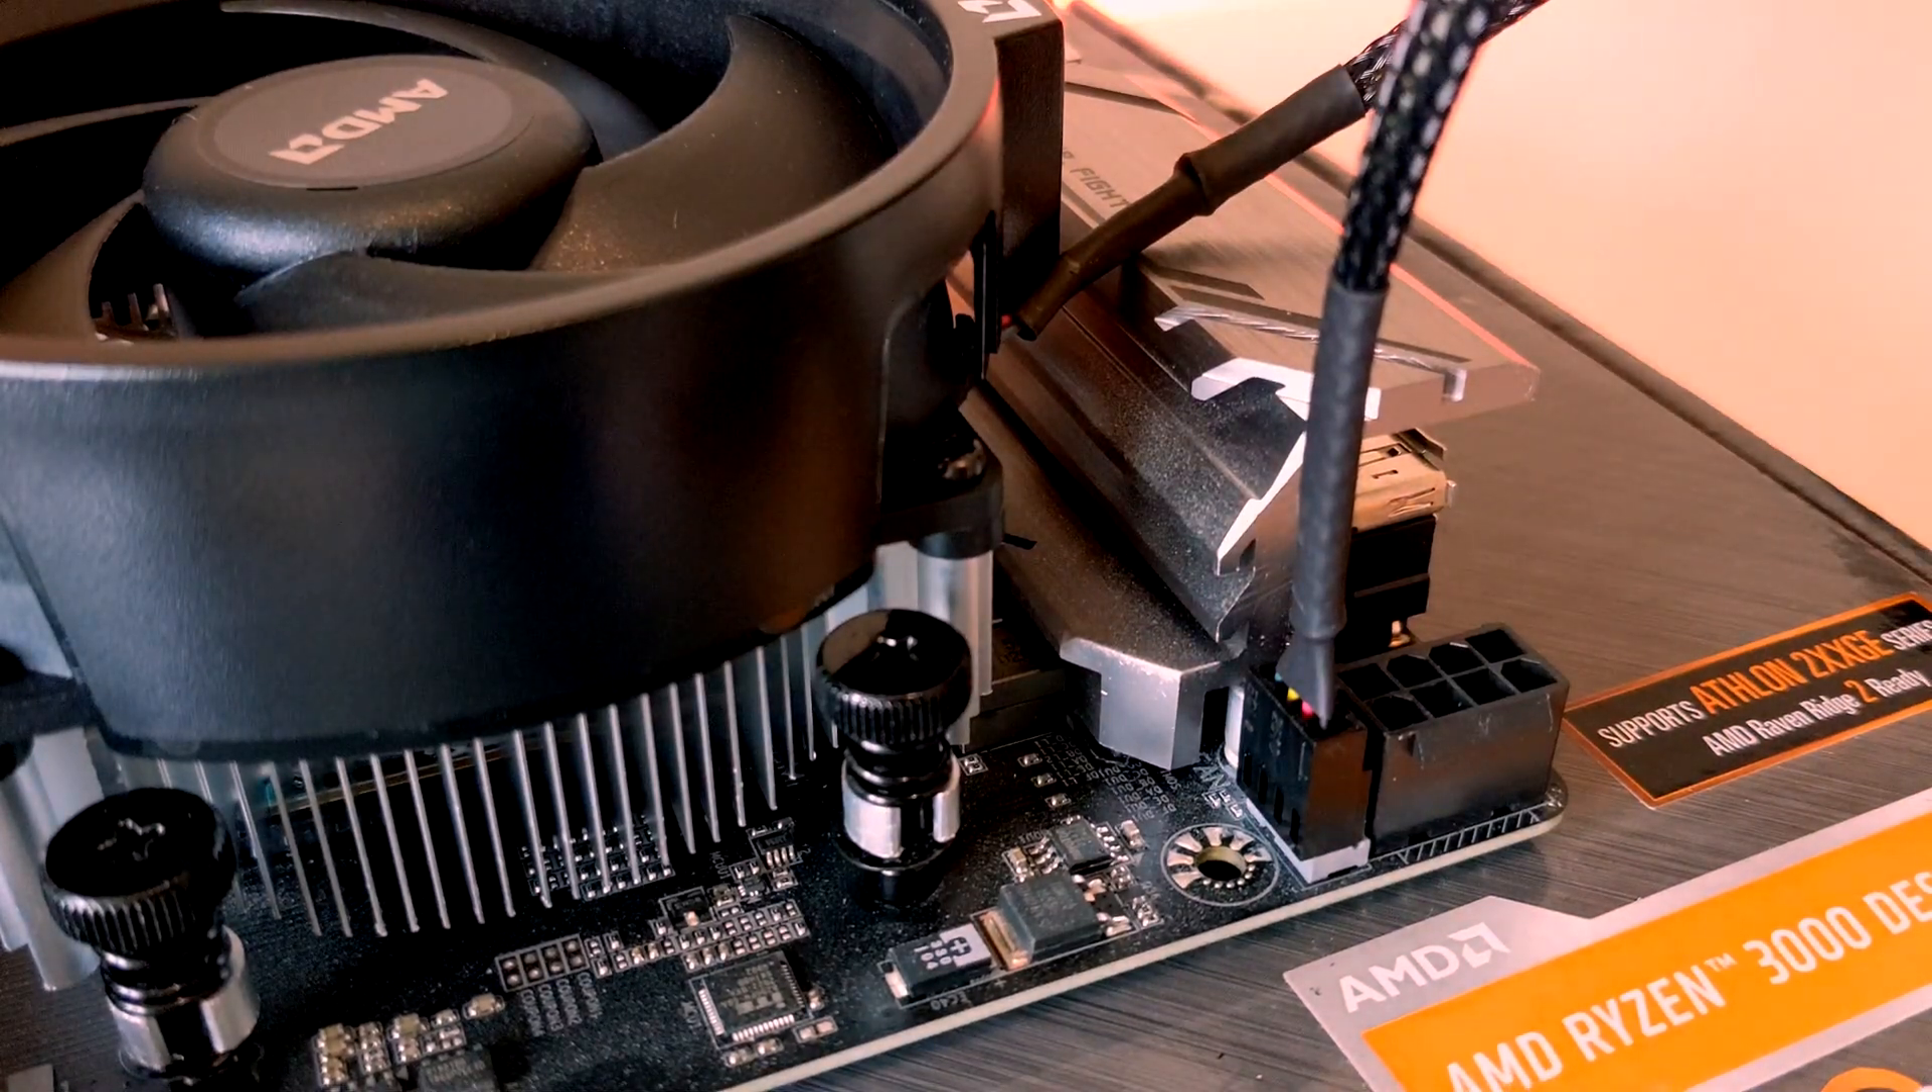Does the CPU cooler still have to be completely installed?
No.